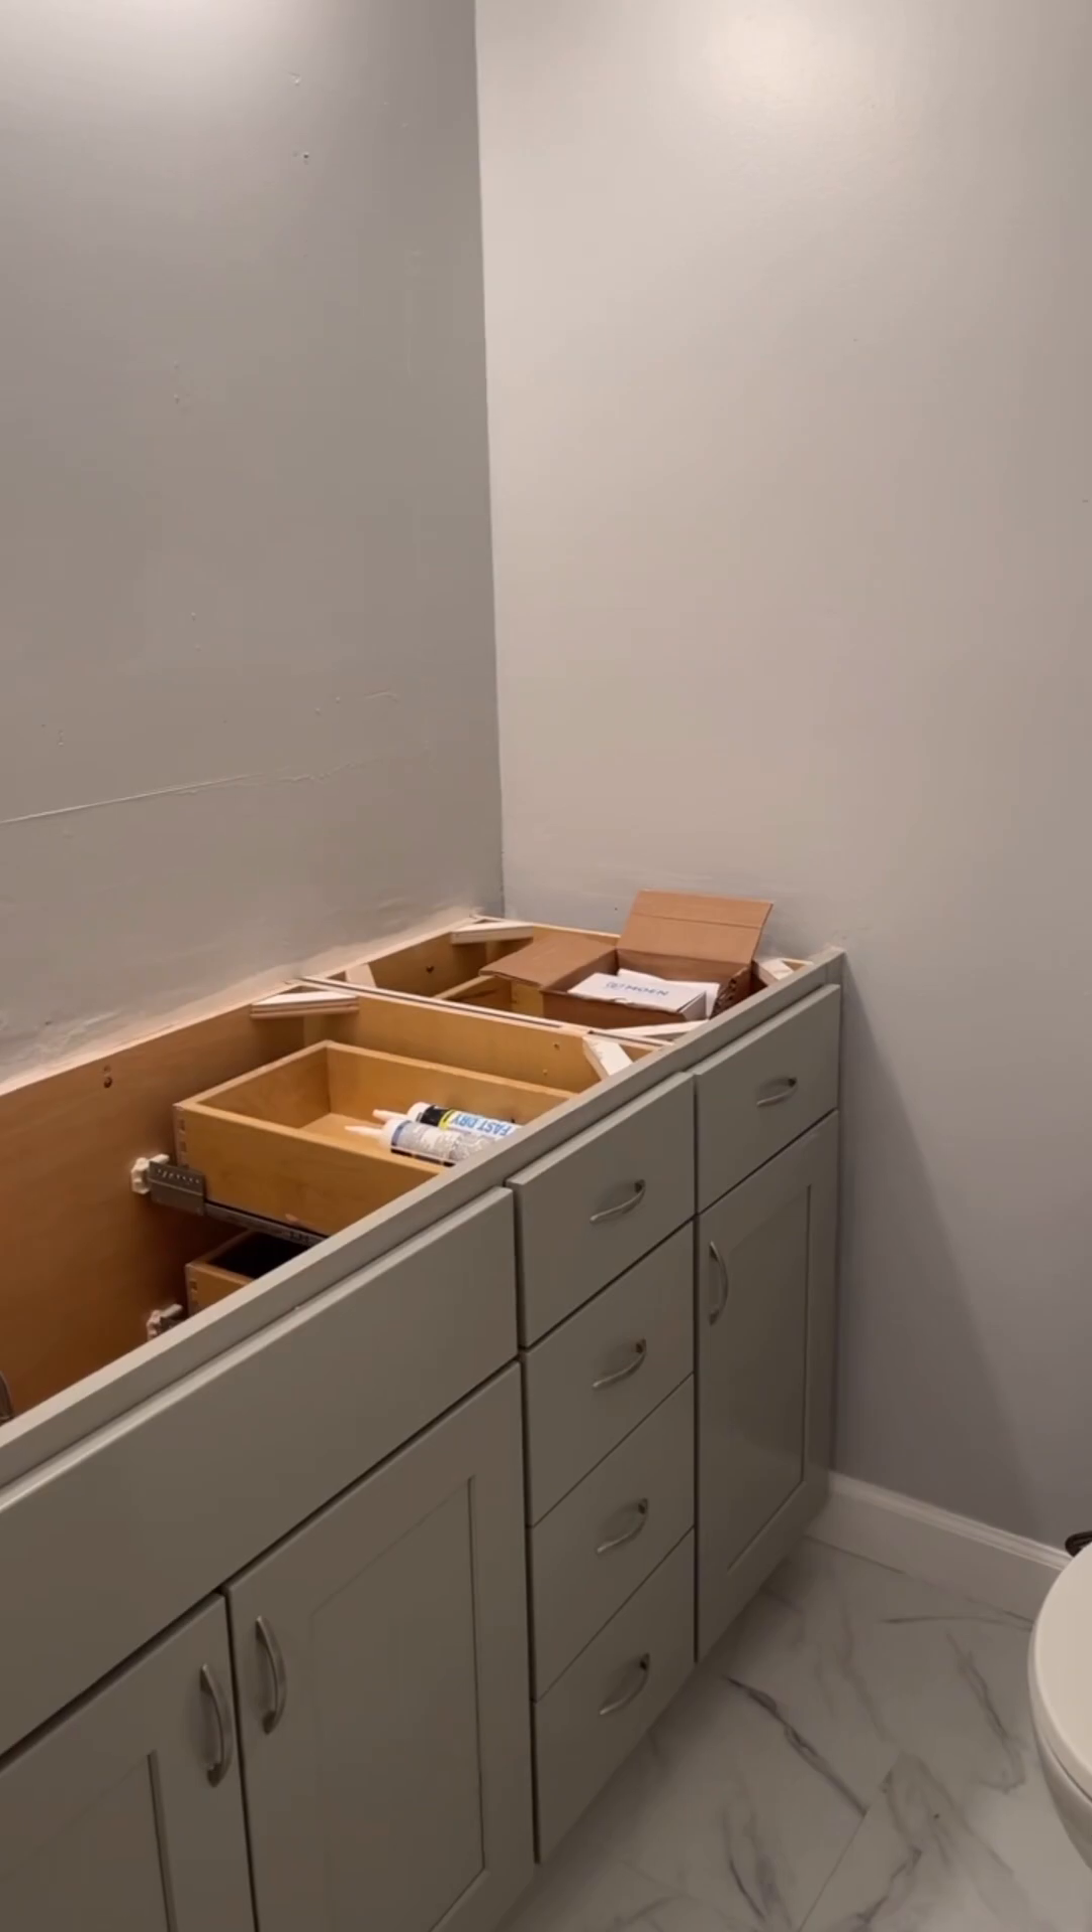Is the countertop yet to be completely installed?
Yes.